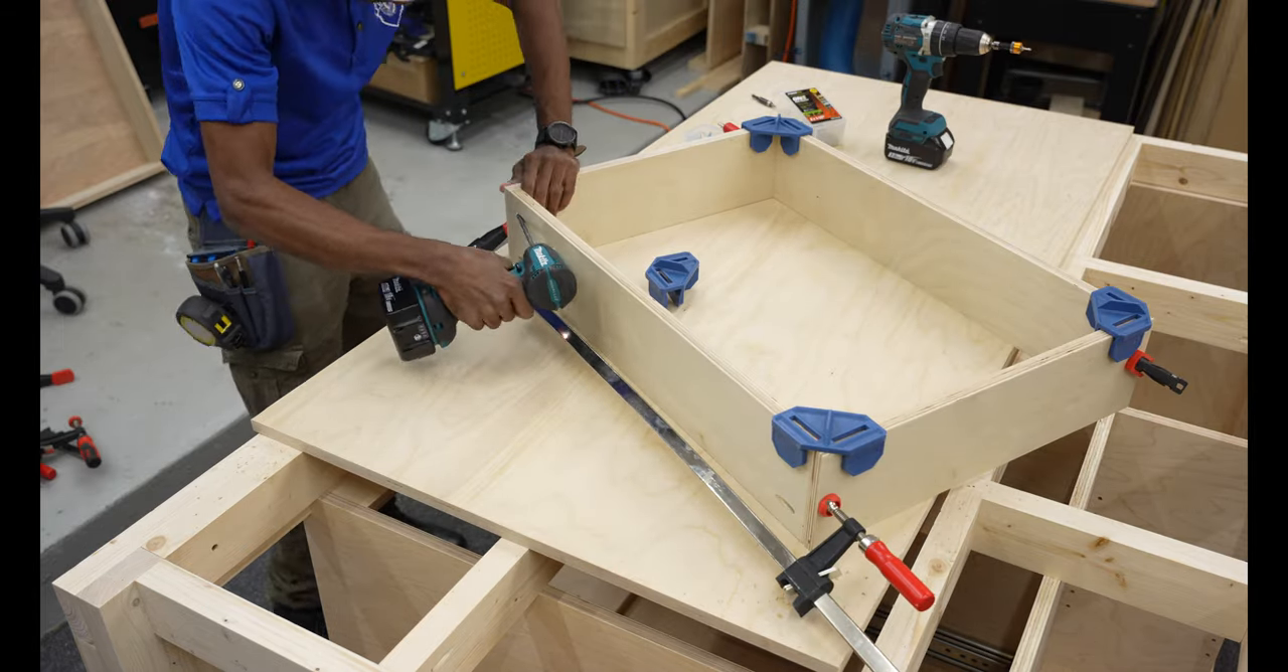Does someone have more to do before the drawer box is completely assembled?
Yes.